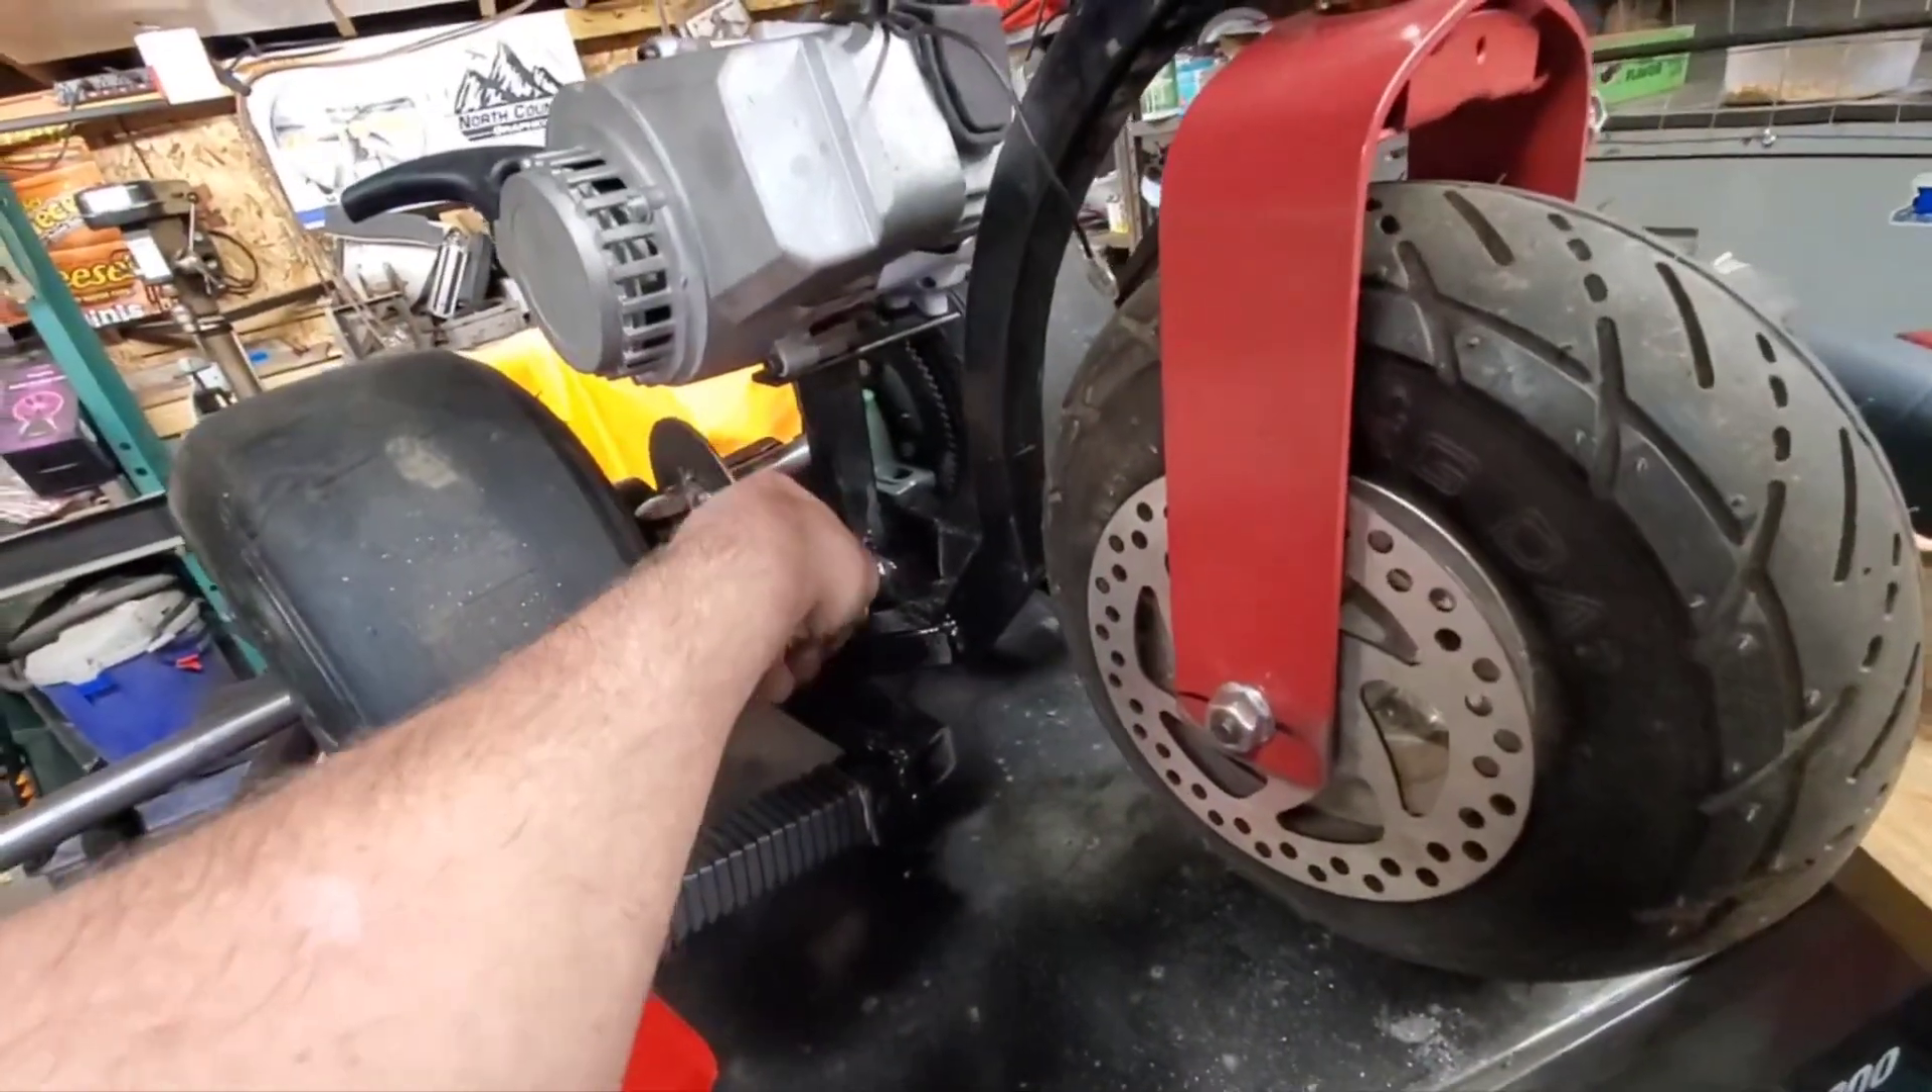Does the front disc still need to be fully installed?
No.